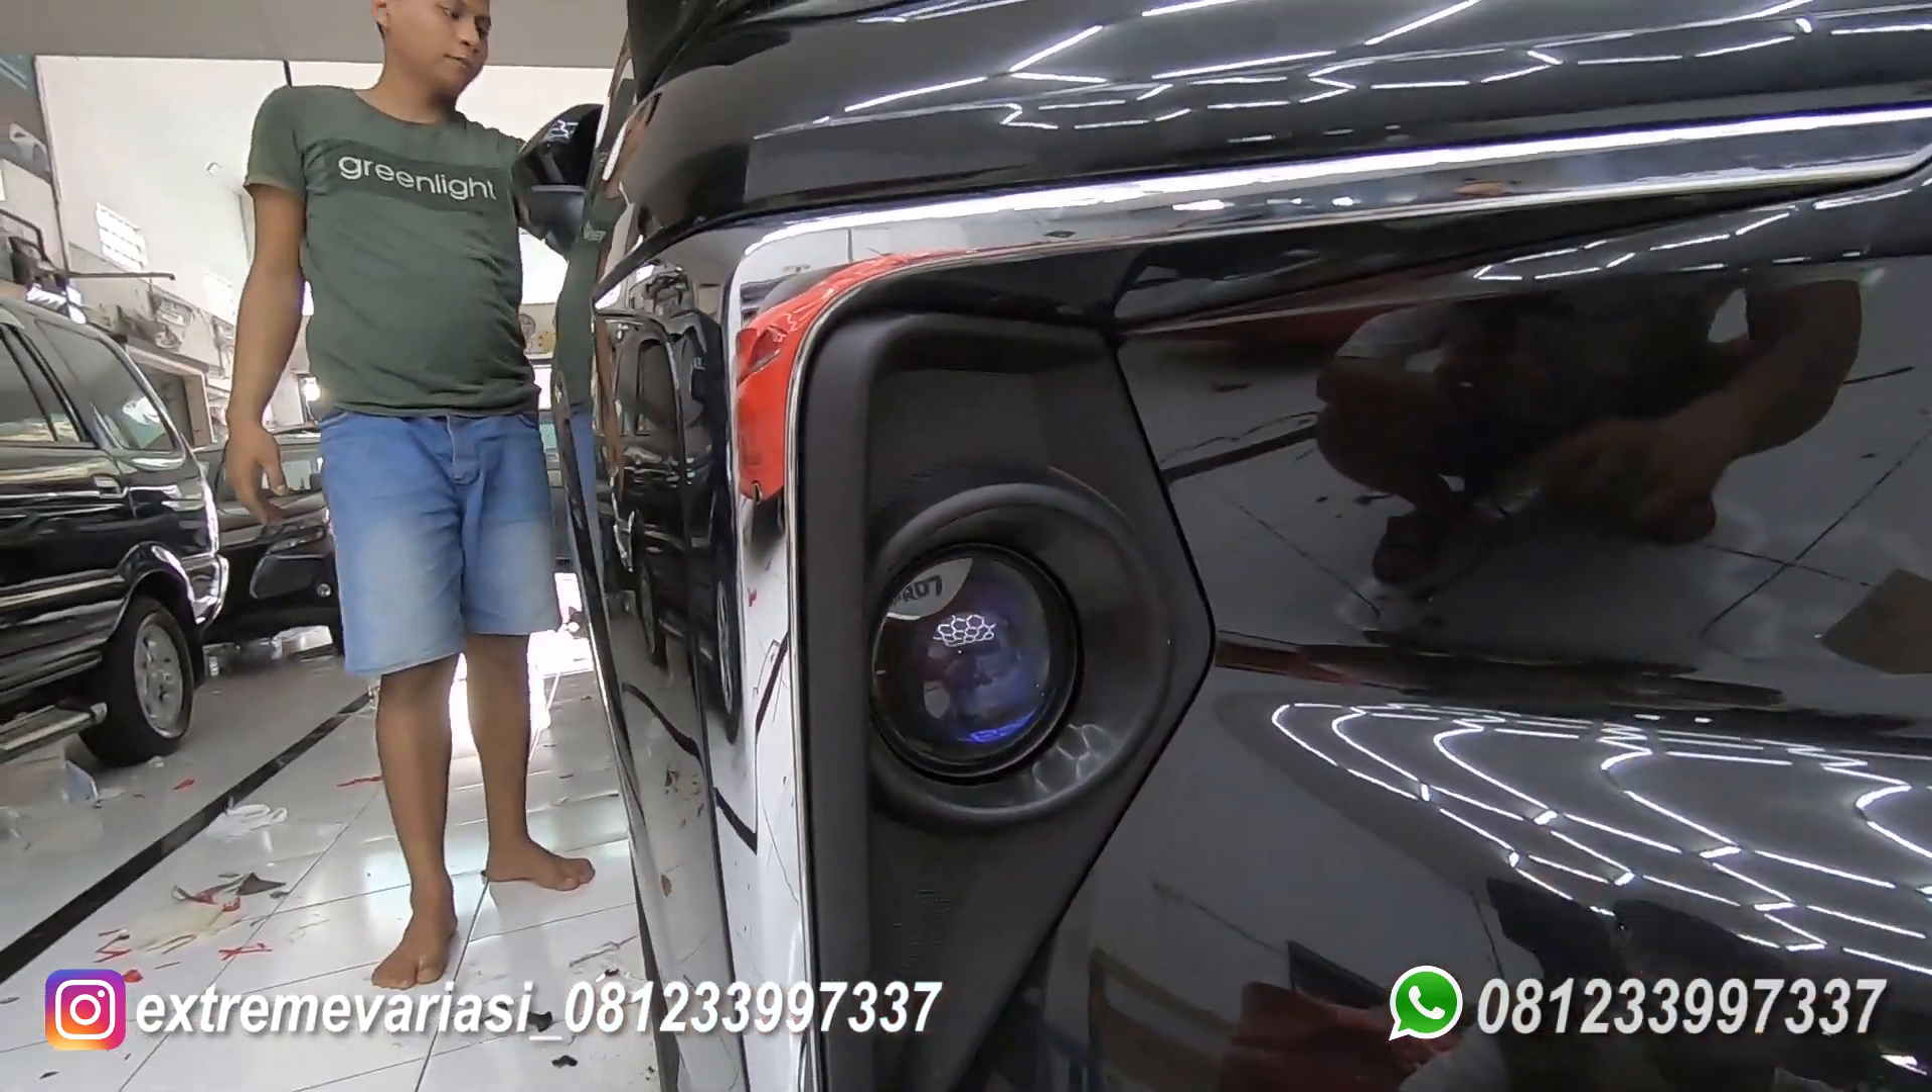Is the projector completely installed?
Yes.